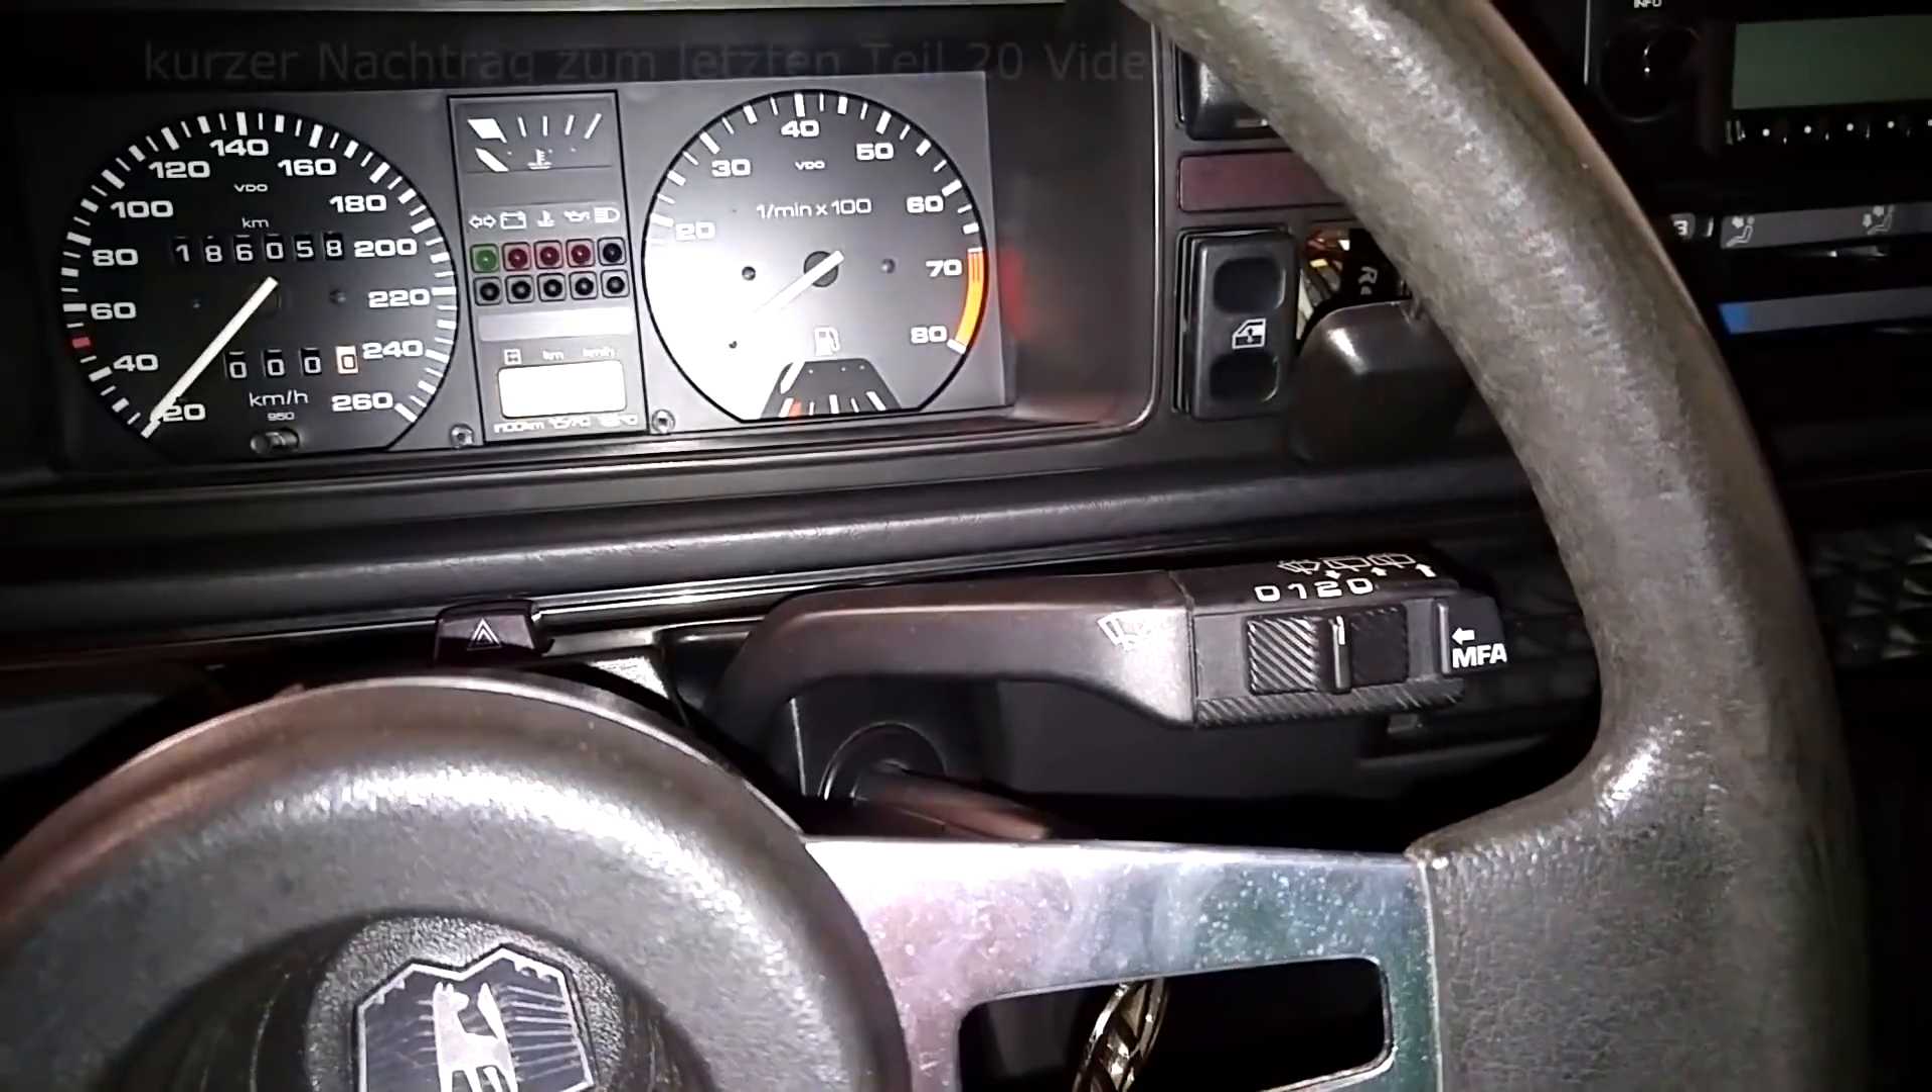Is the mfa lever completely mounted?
Yes.